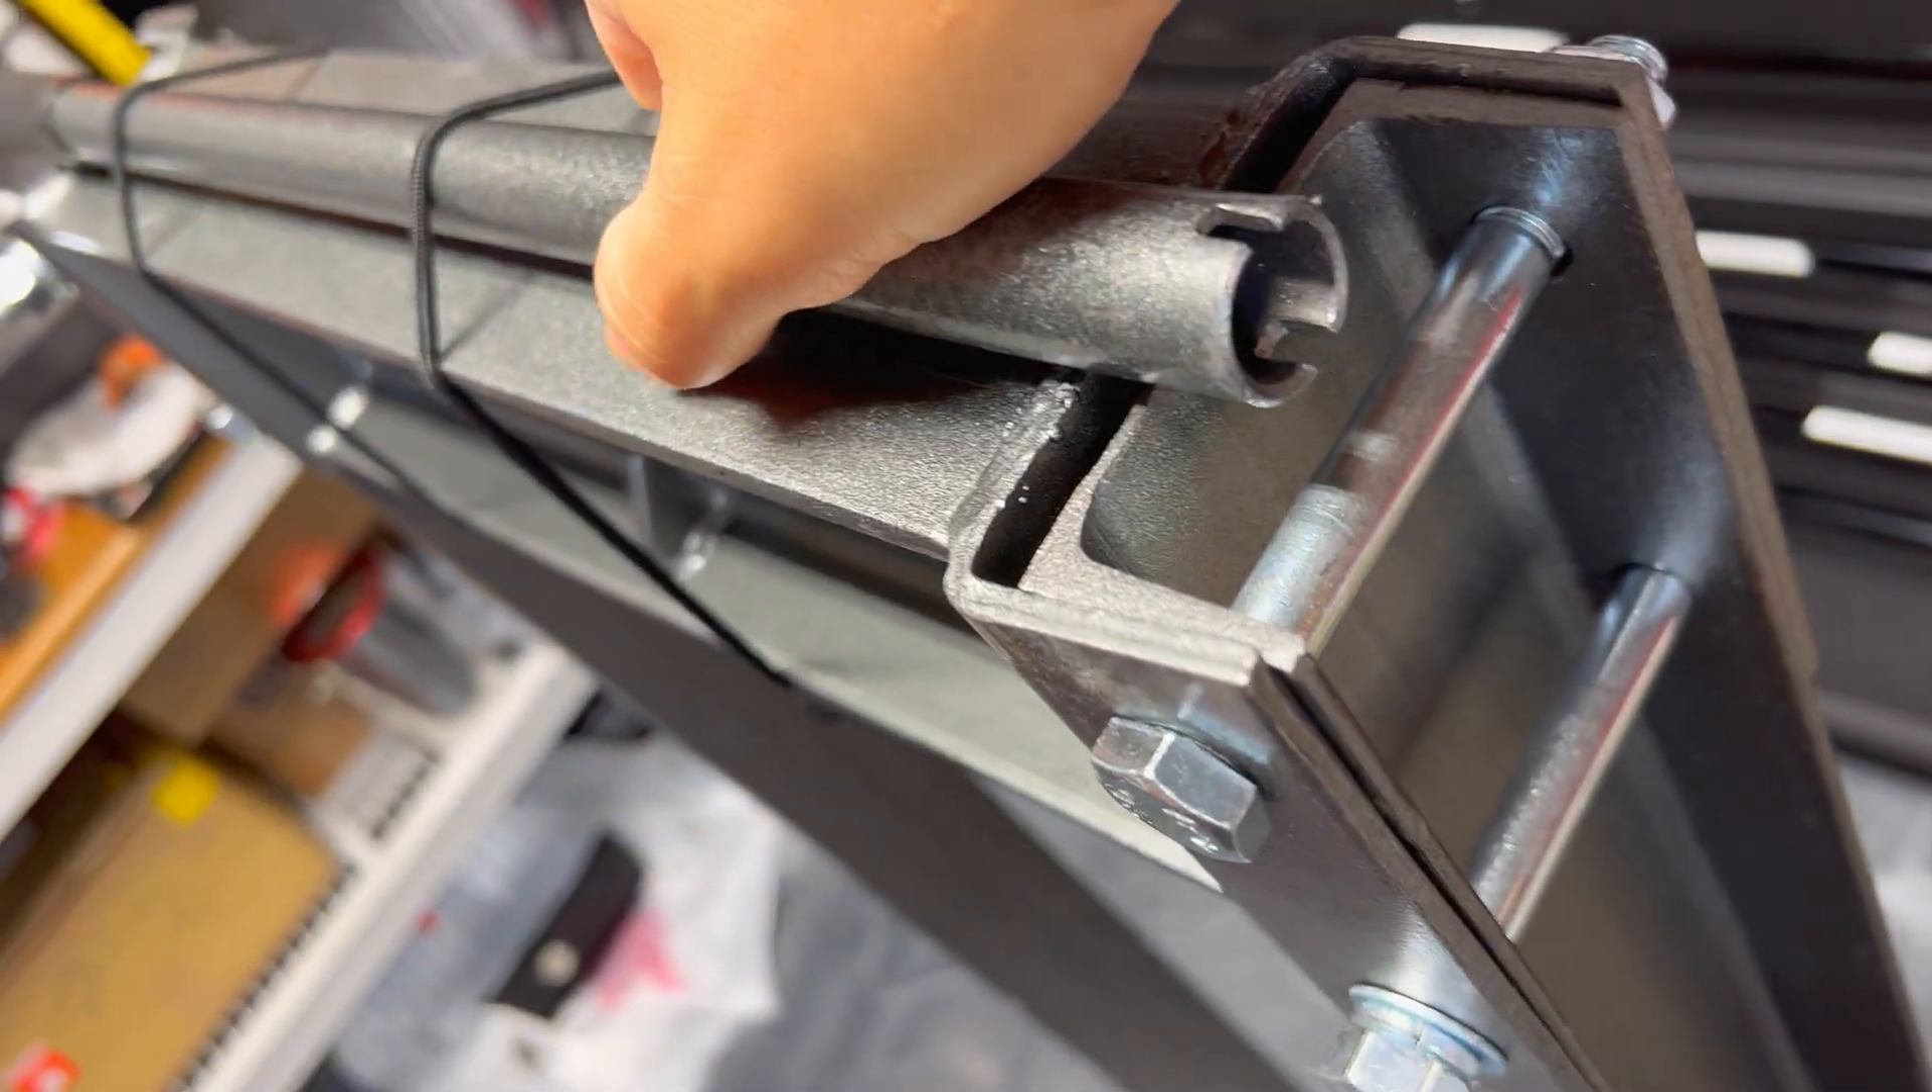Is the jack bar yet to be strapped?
No.